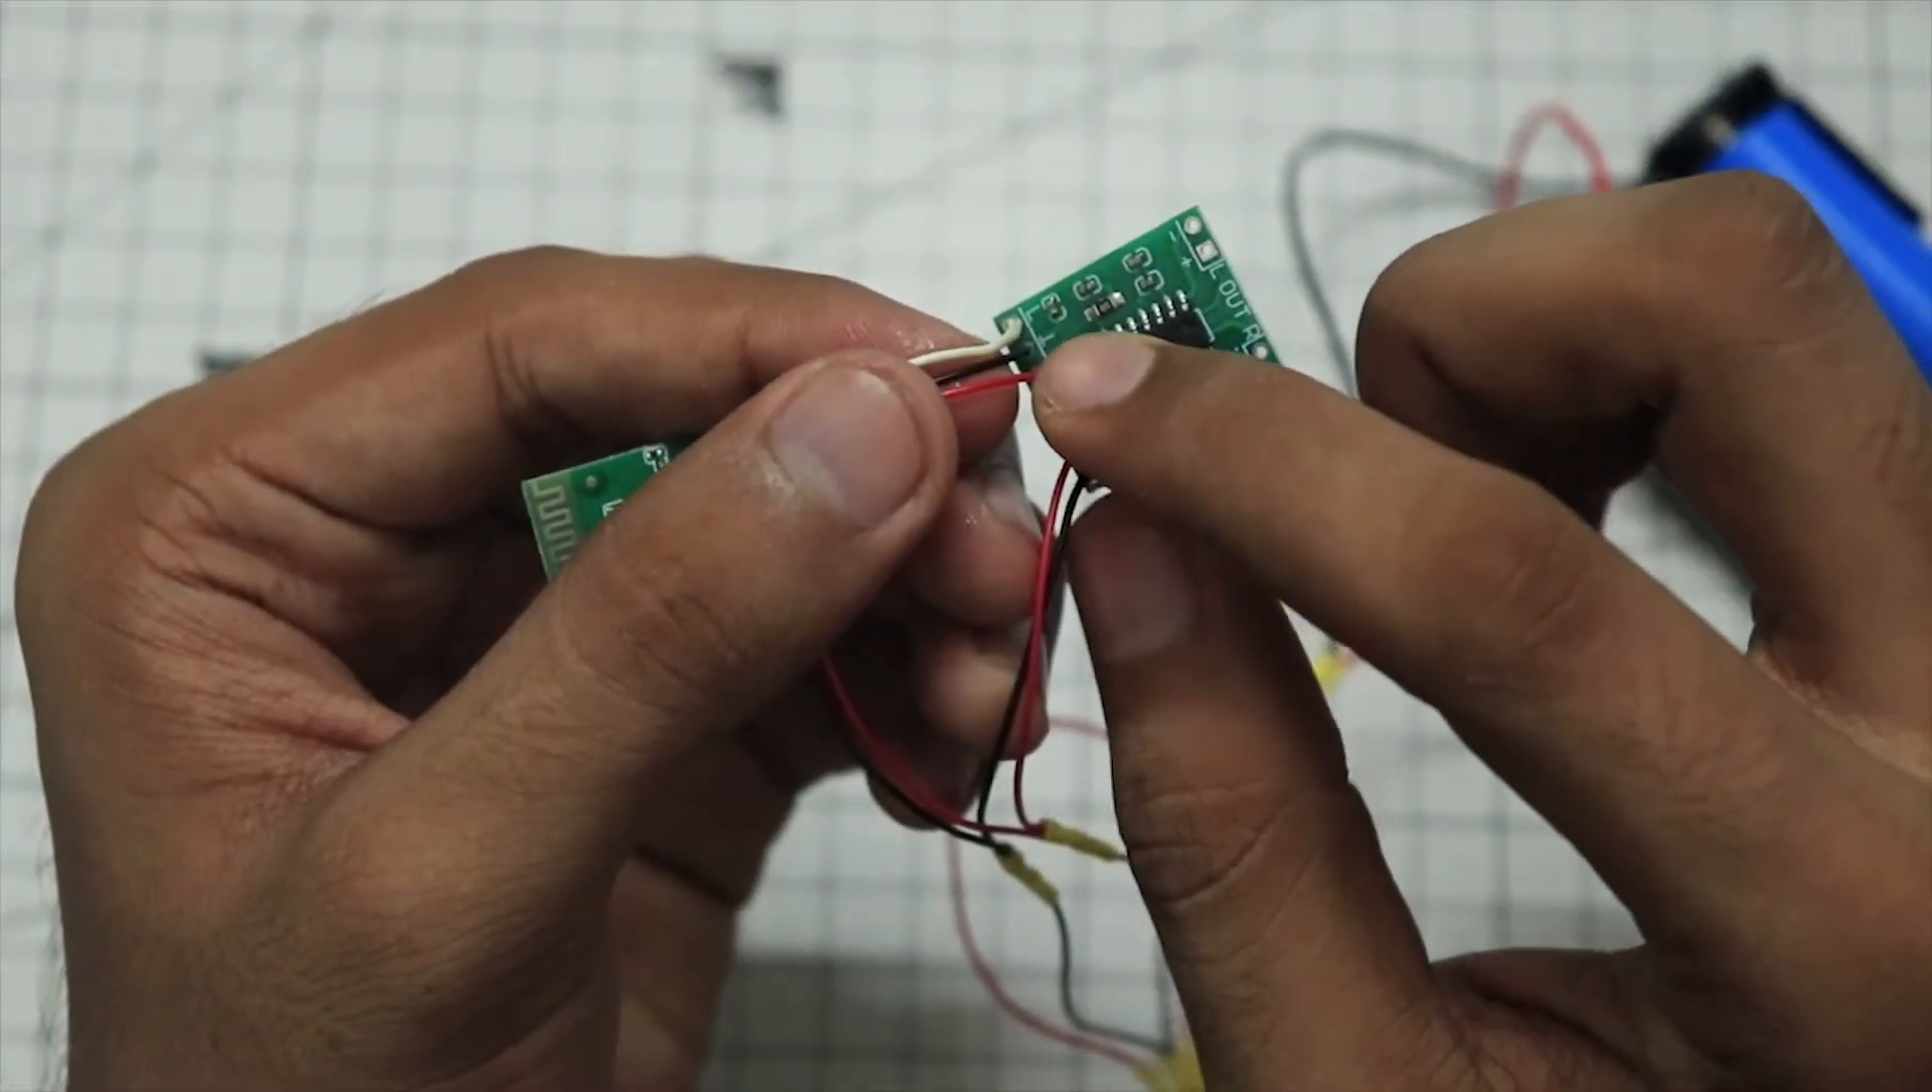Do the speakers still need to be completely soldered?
Yes.